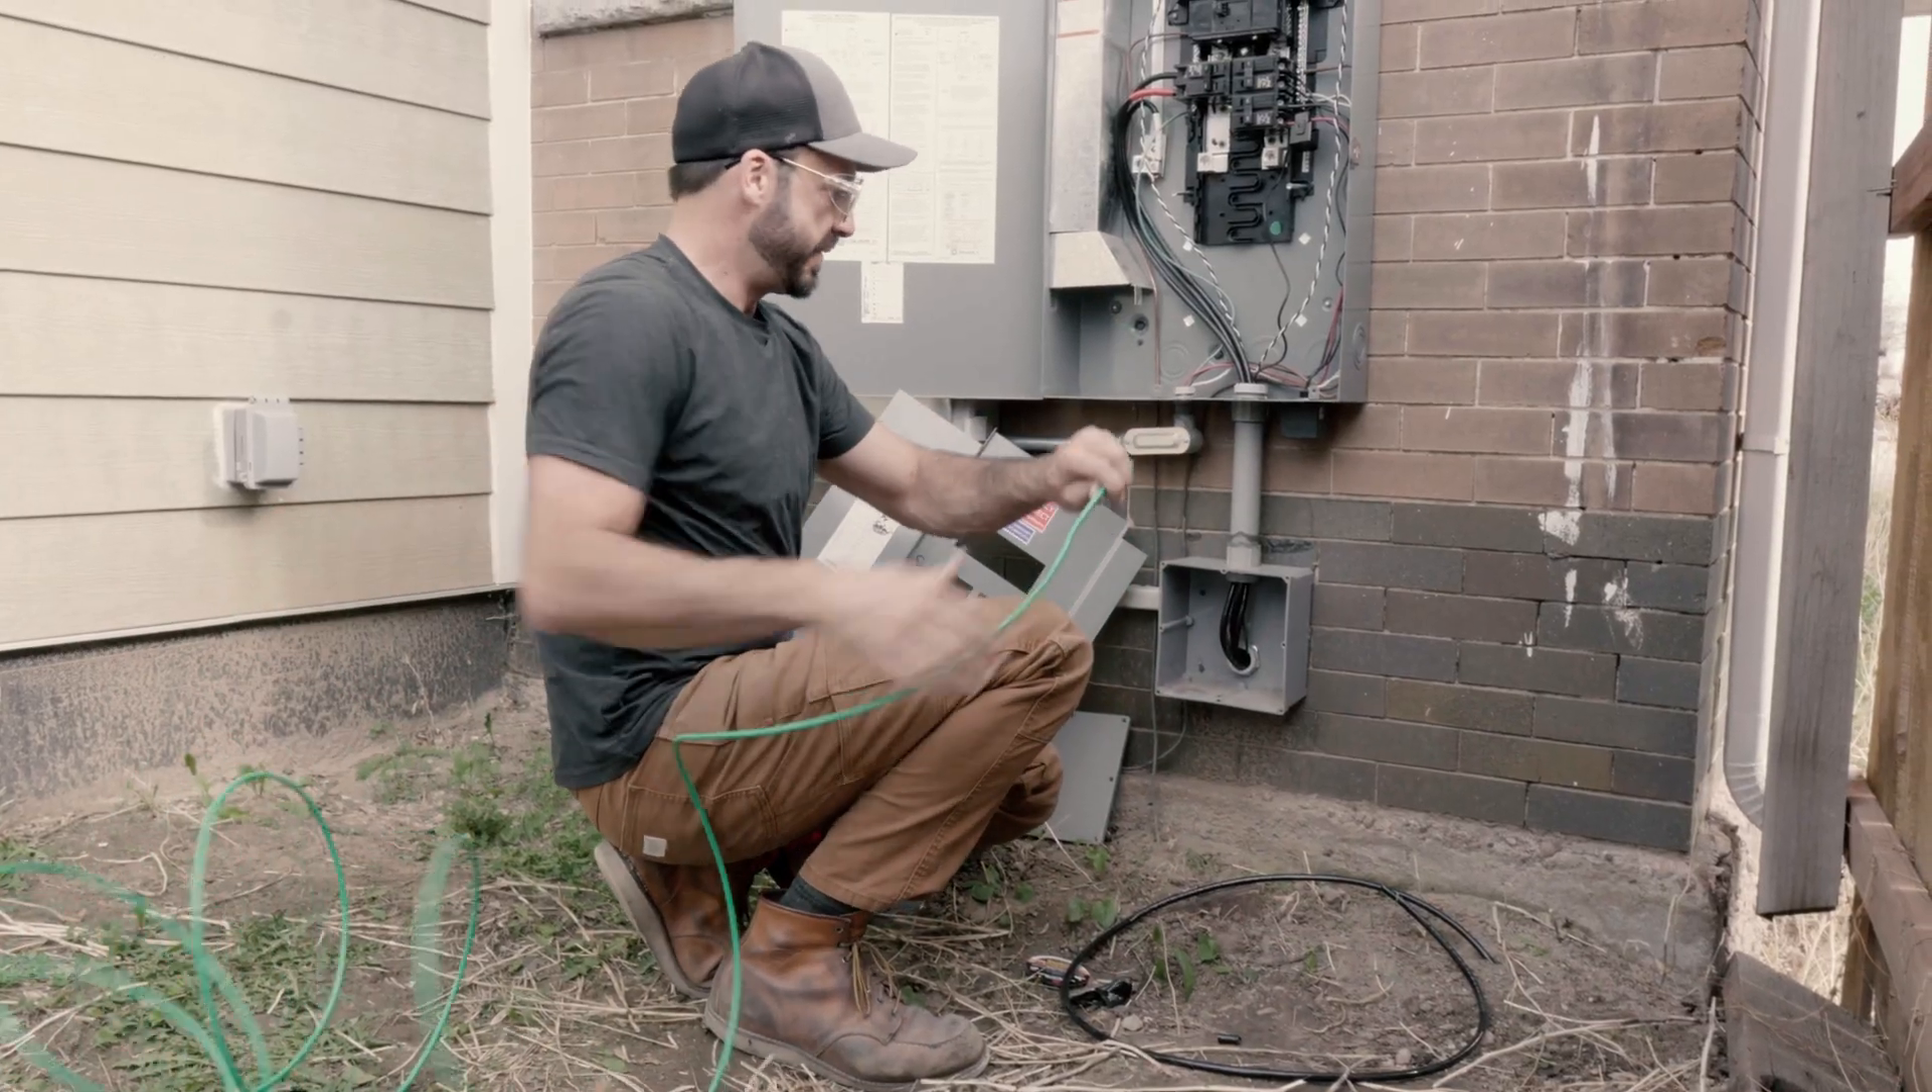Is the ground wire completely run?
No.